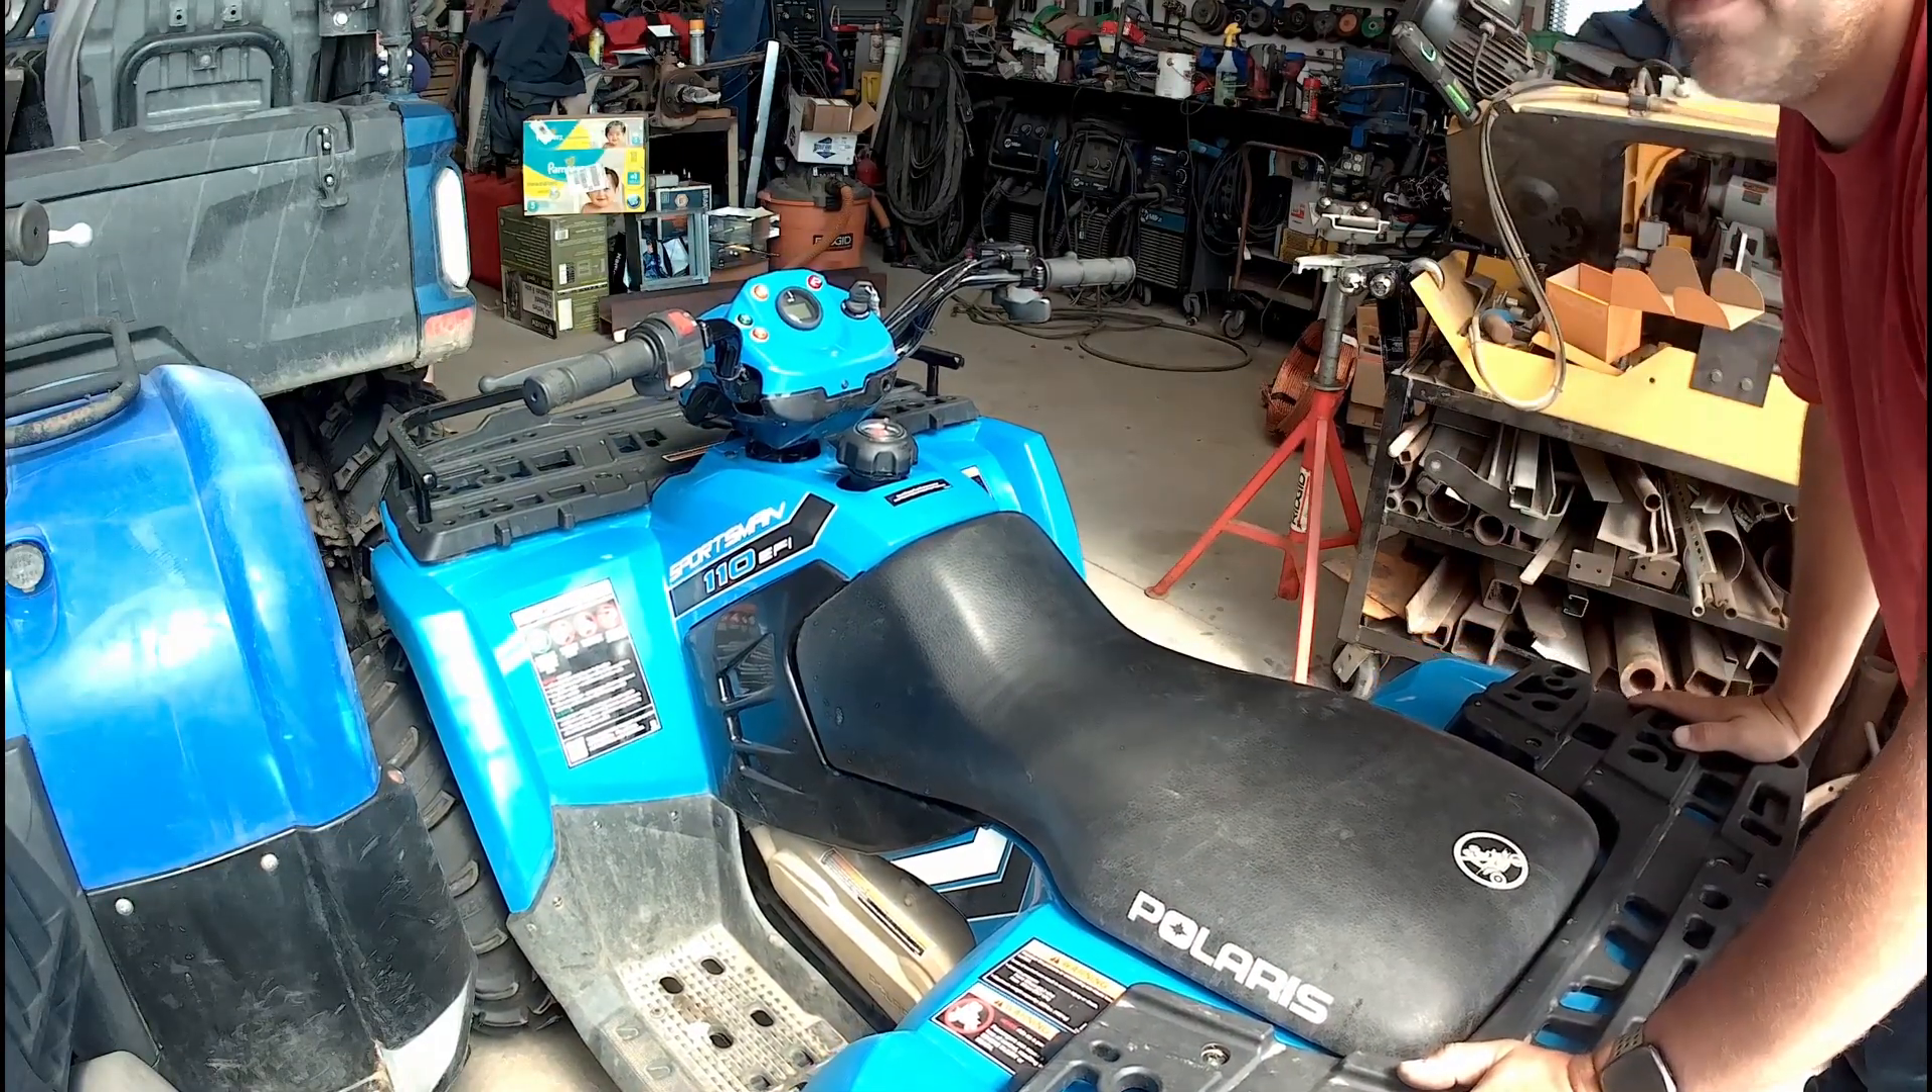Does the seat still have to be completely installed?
No.